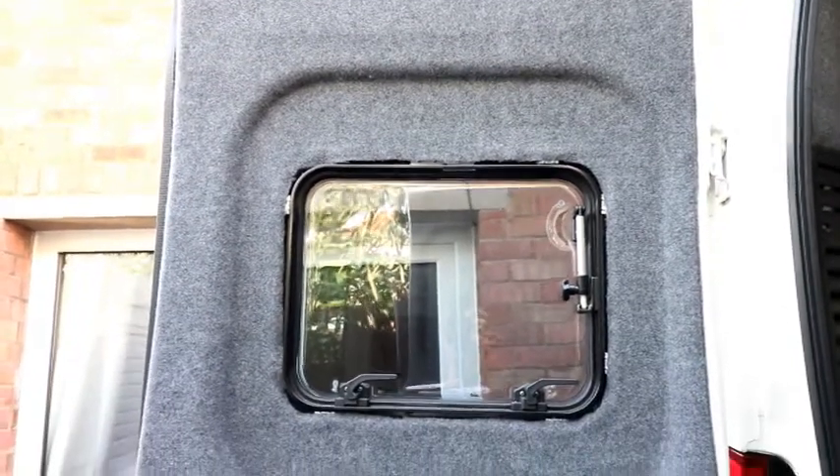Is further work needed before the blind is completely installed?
Yes.